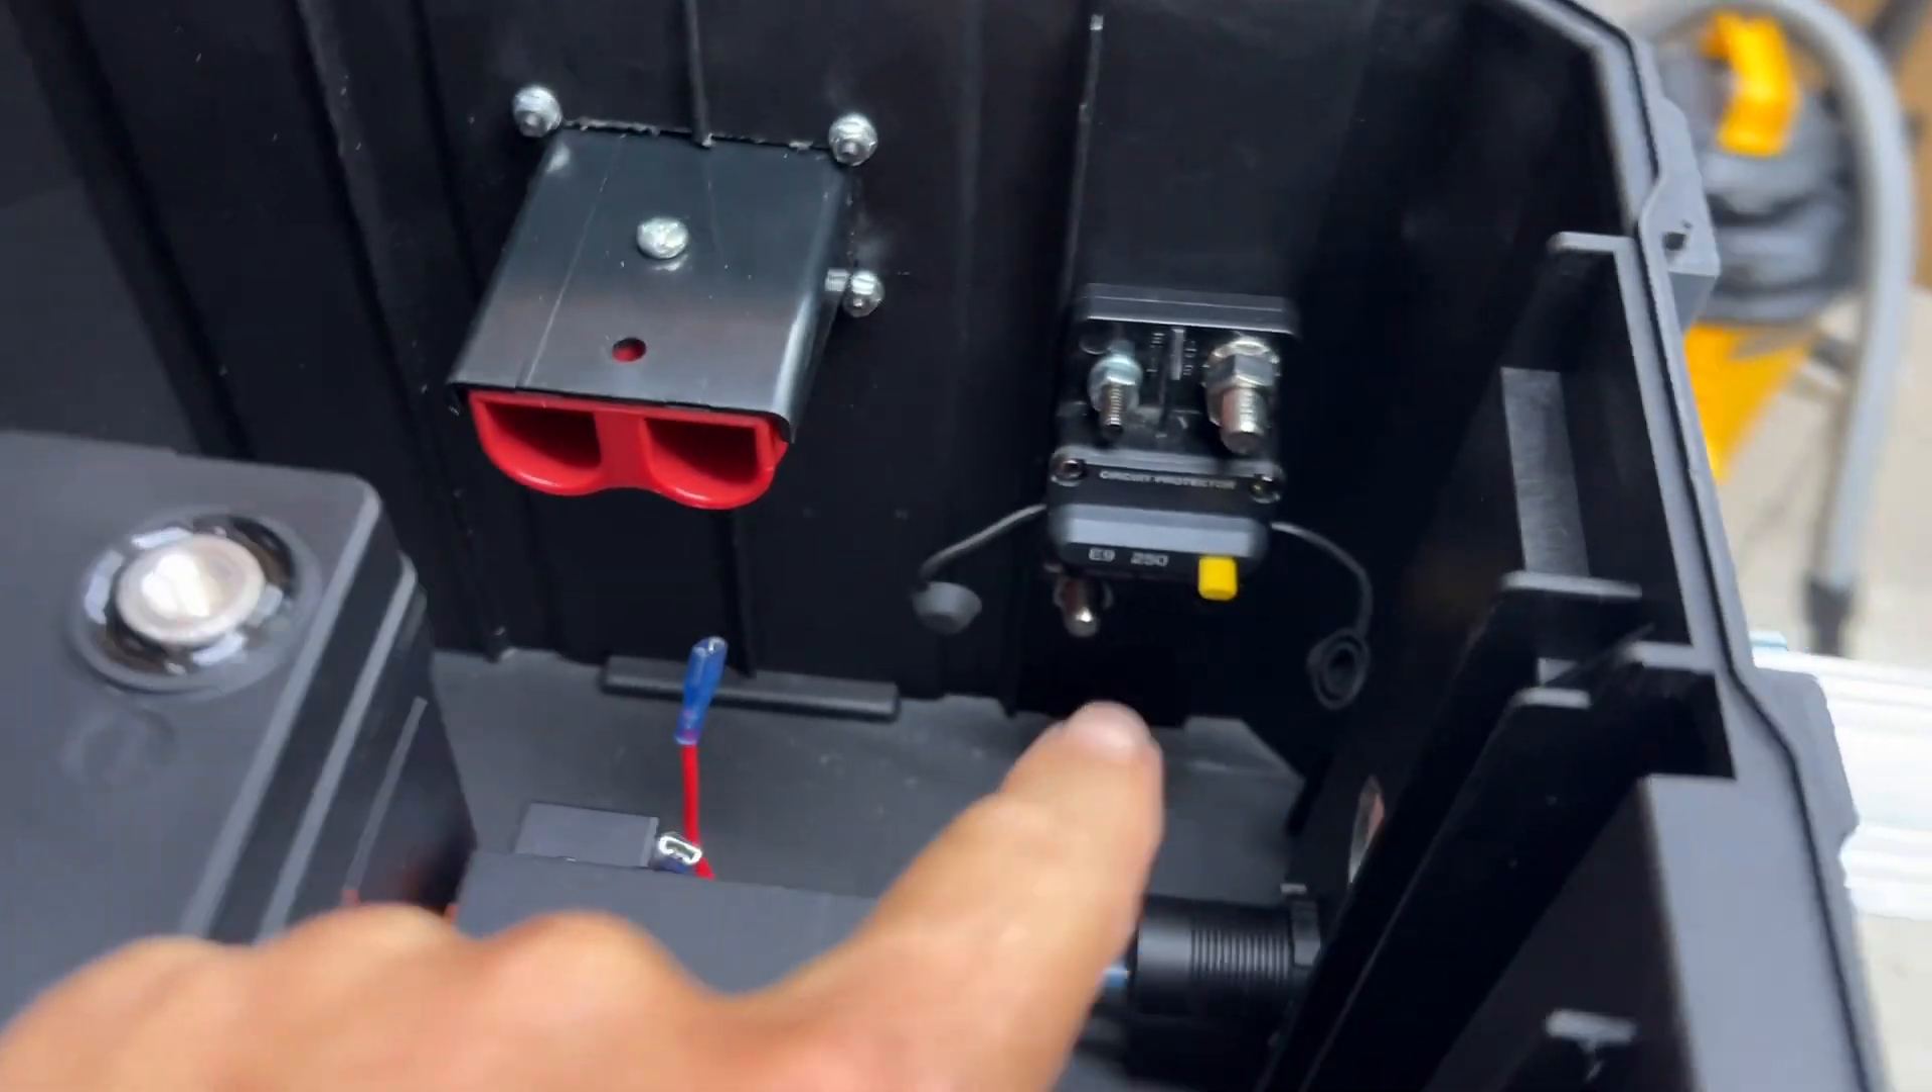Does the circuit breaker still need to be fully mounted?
No.